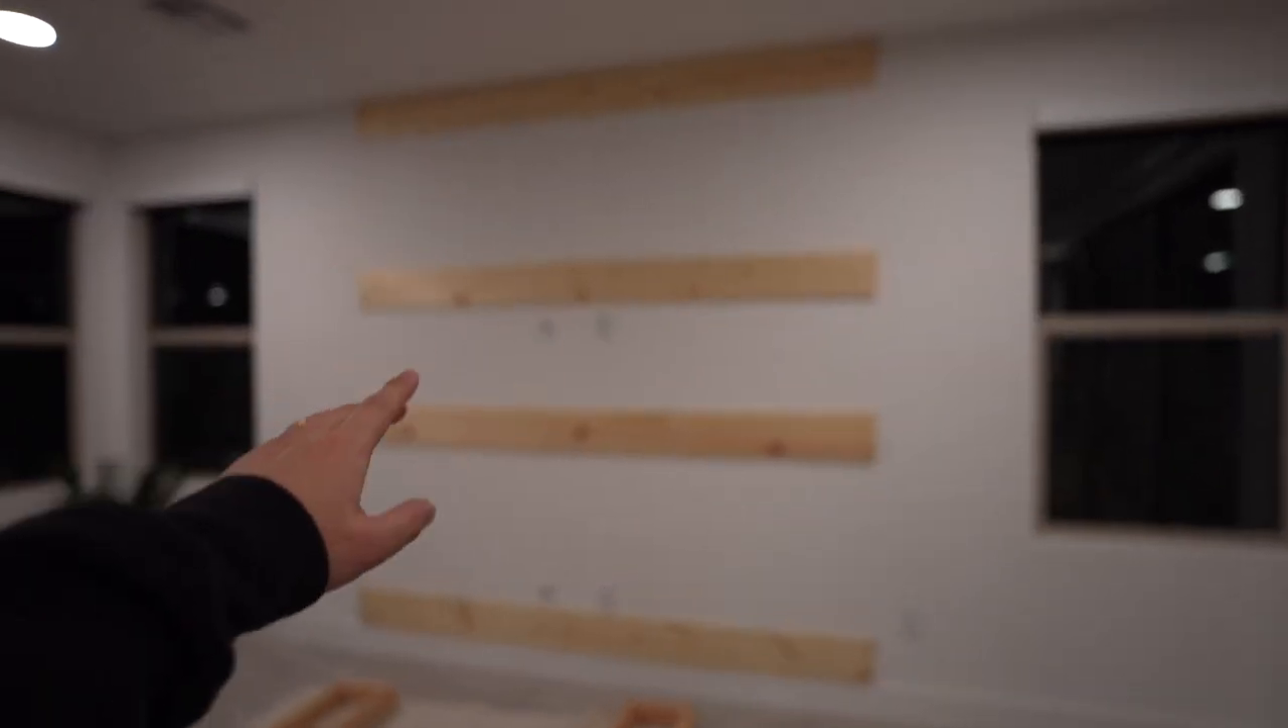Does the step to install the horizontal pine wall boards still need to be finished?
No.